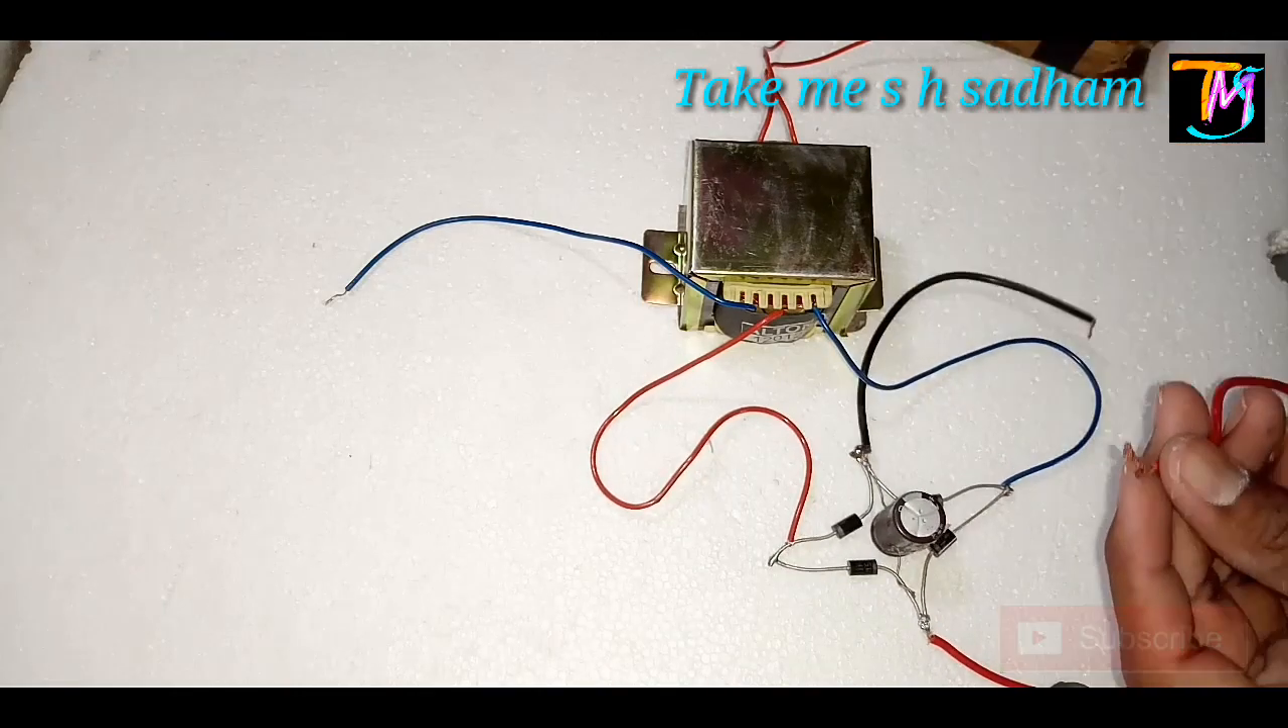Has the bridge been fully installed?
Yes.